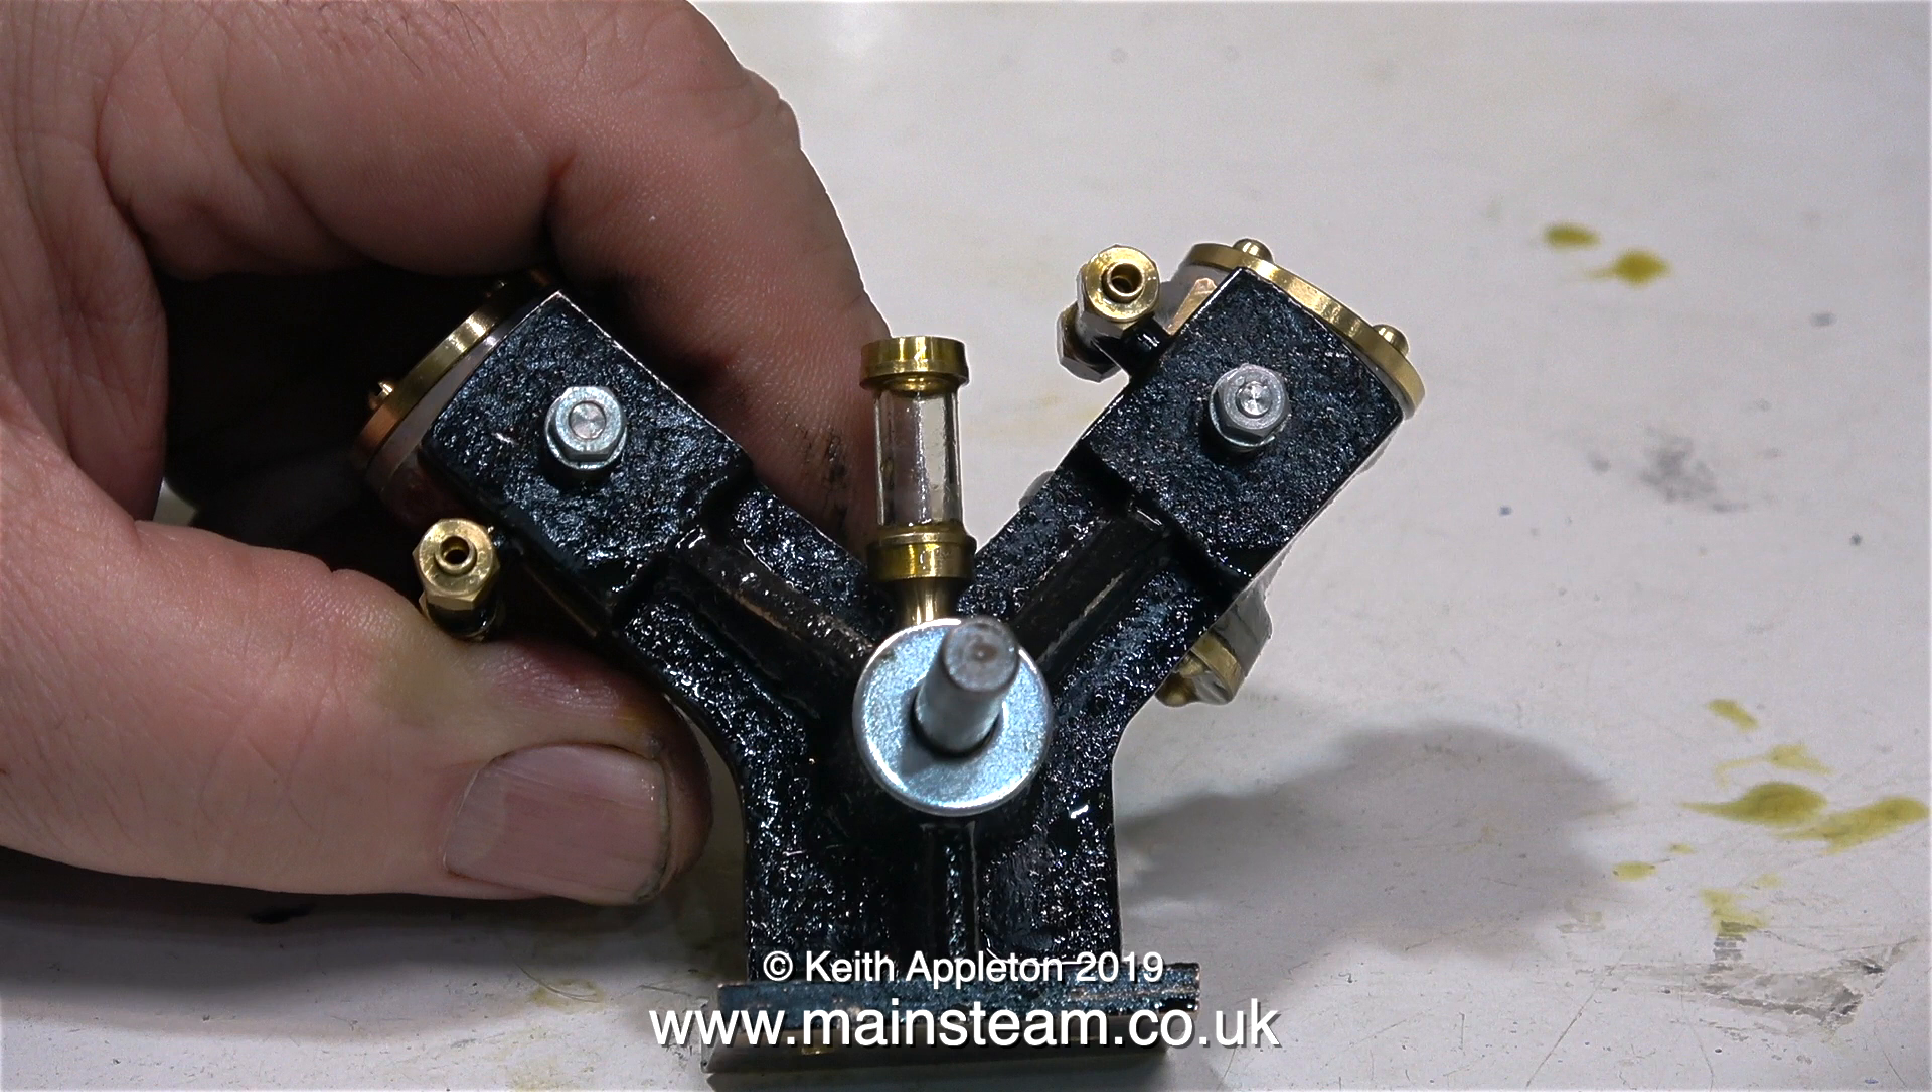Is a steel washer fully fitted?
Yes.